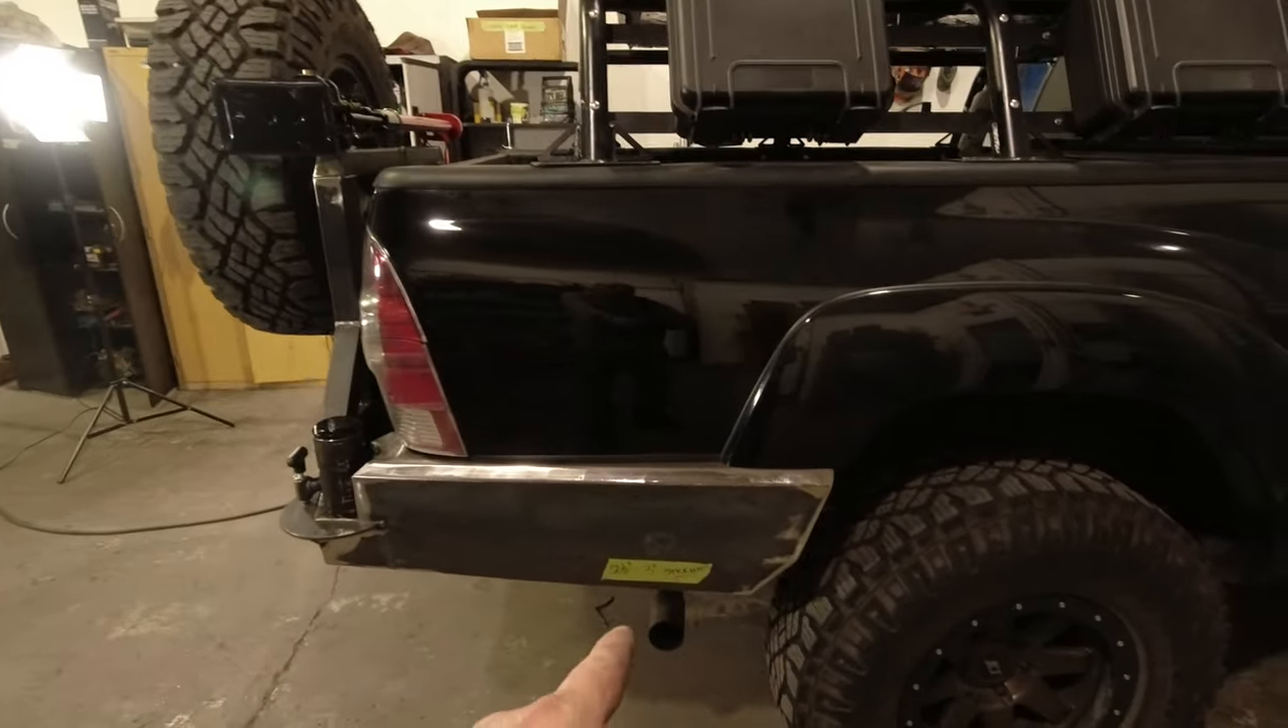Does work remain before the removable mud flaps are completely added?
Yes.